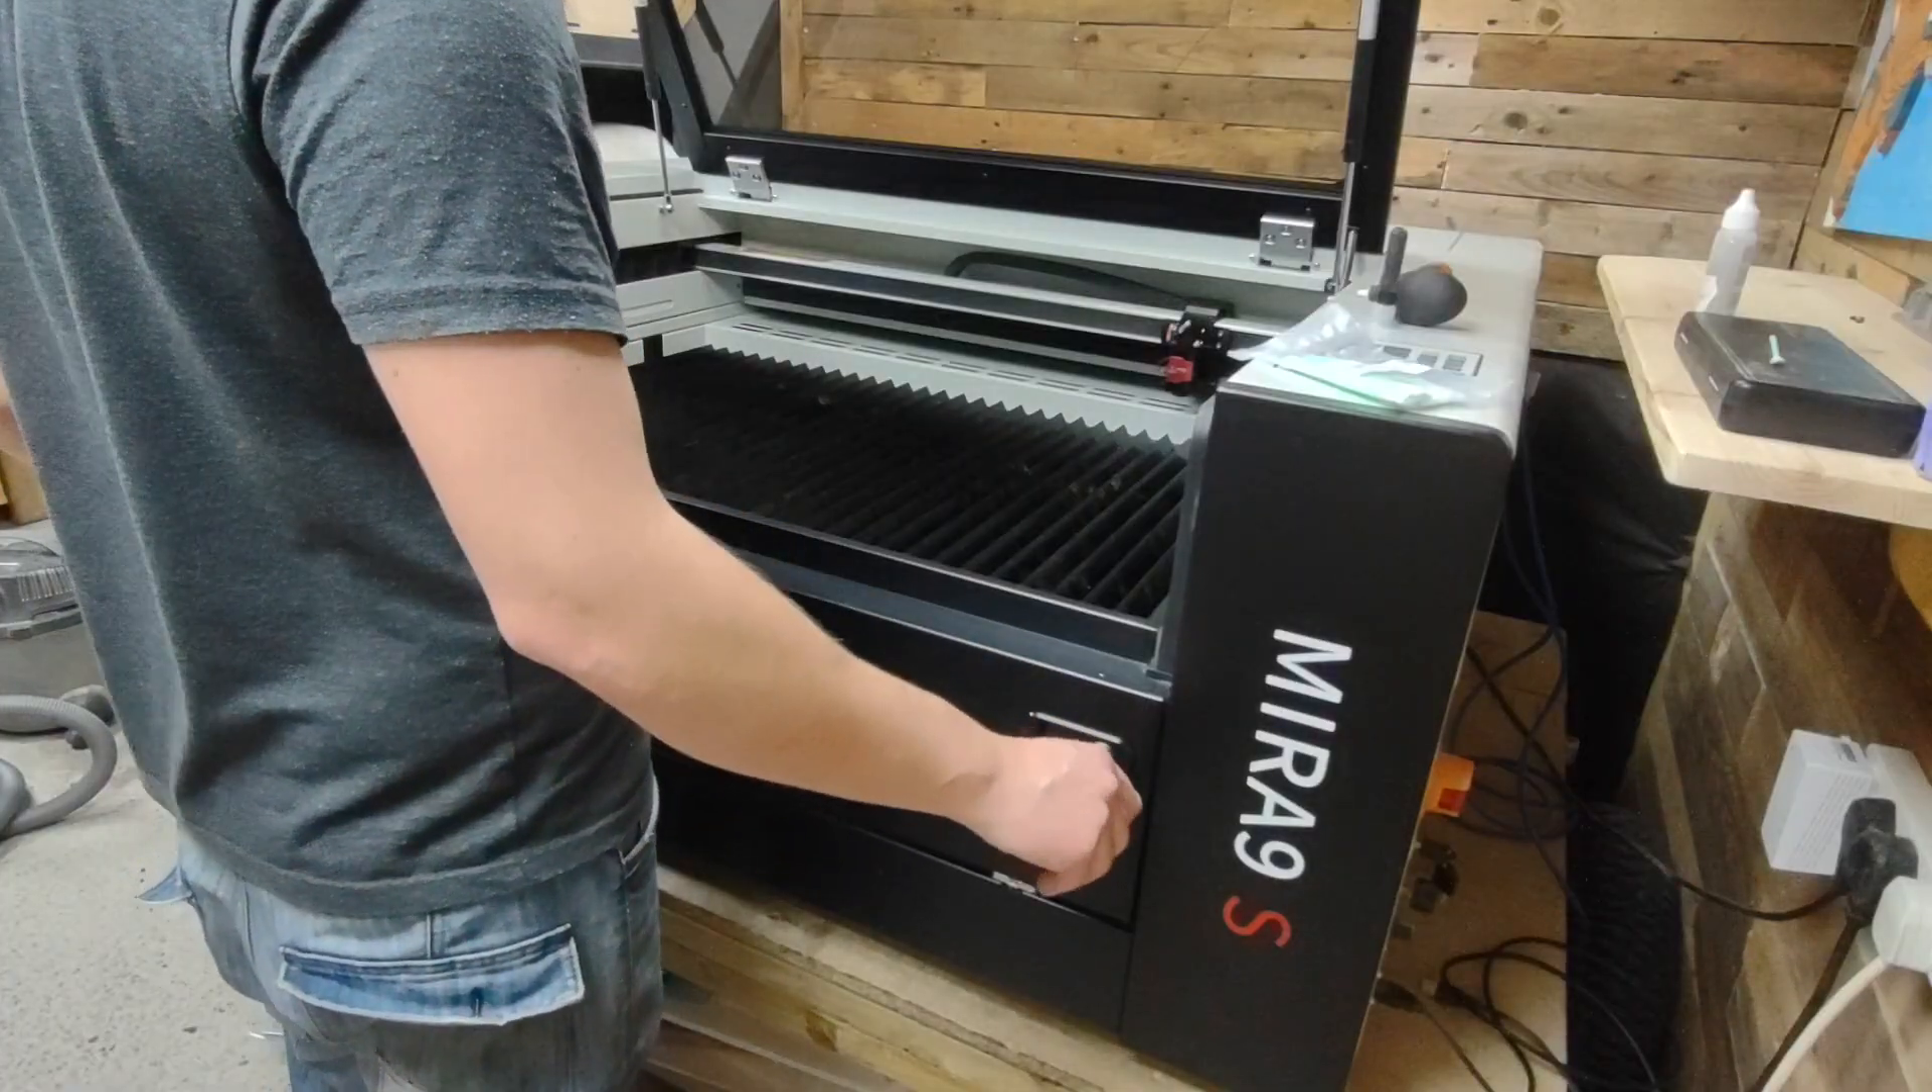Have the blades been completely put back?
Yes.